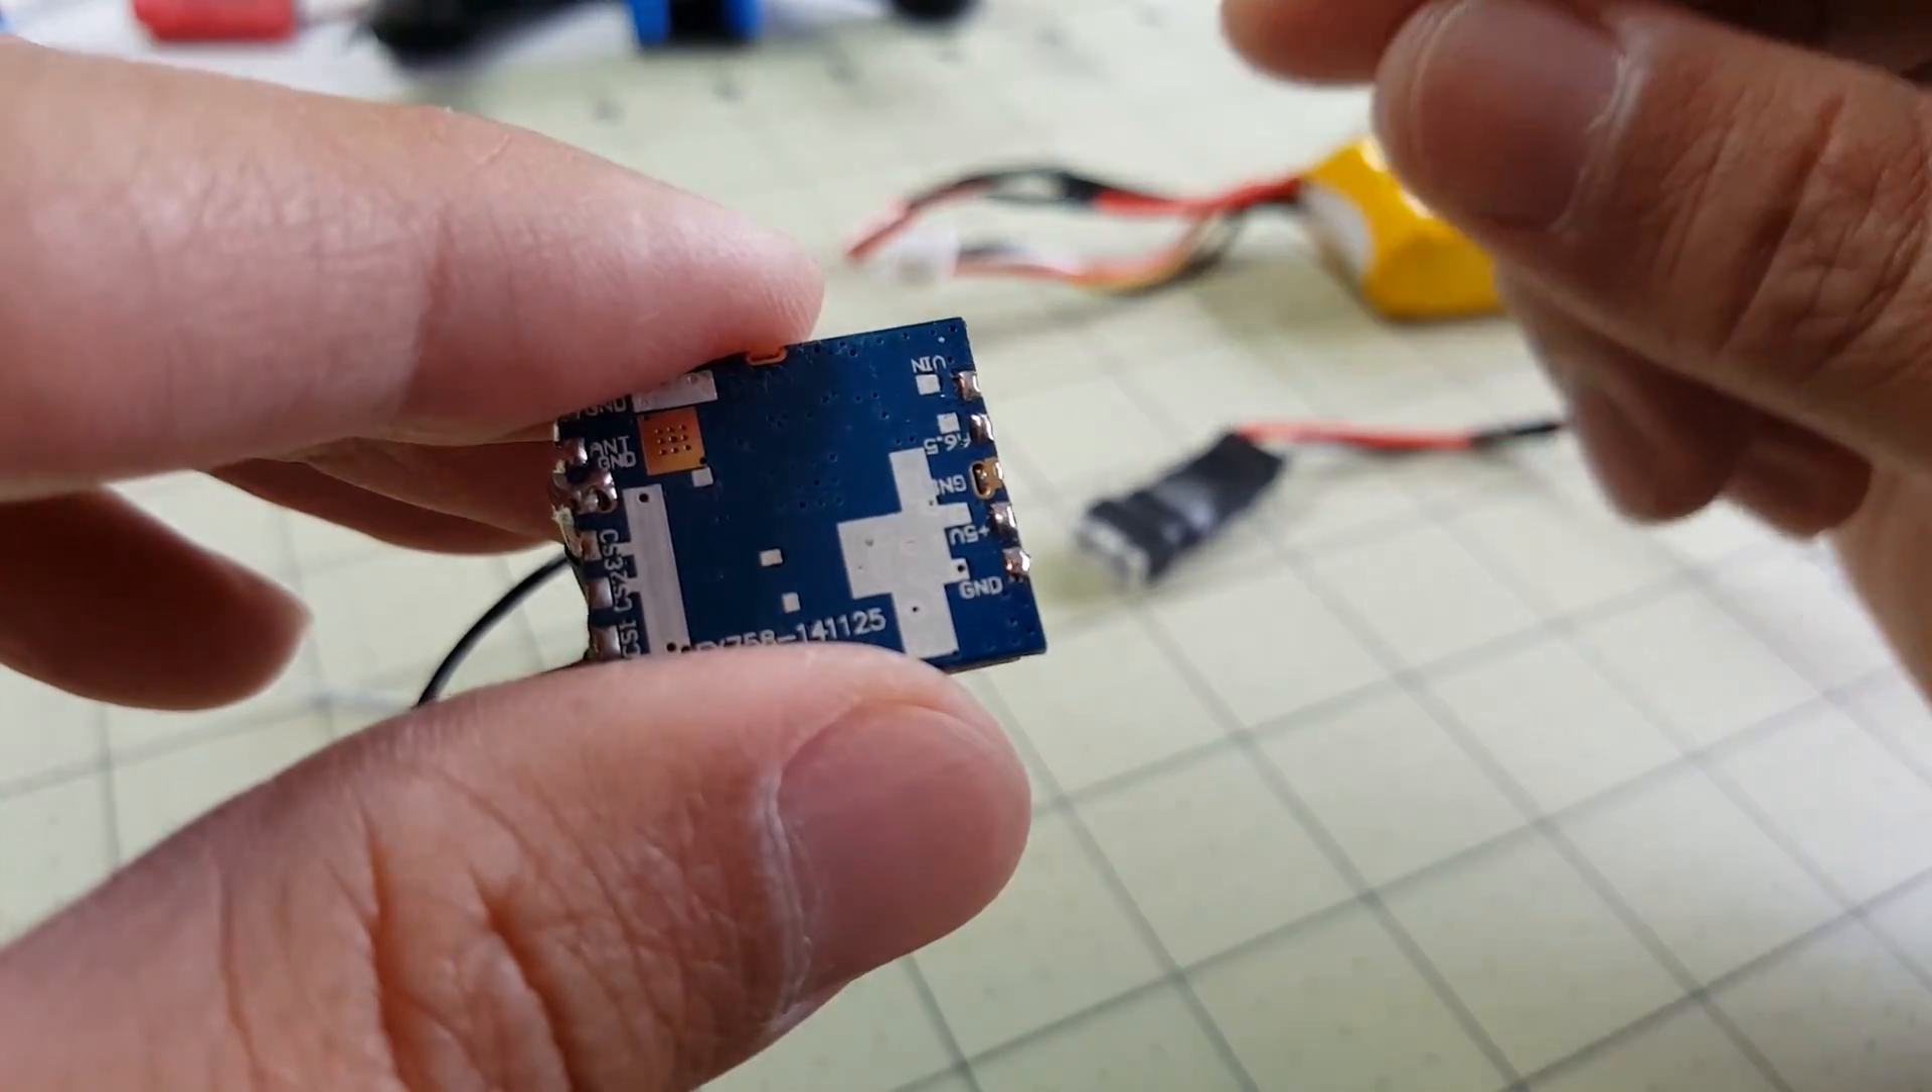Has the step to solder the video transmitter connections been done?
No.